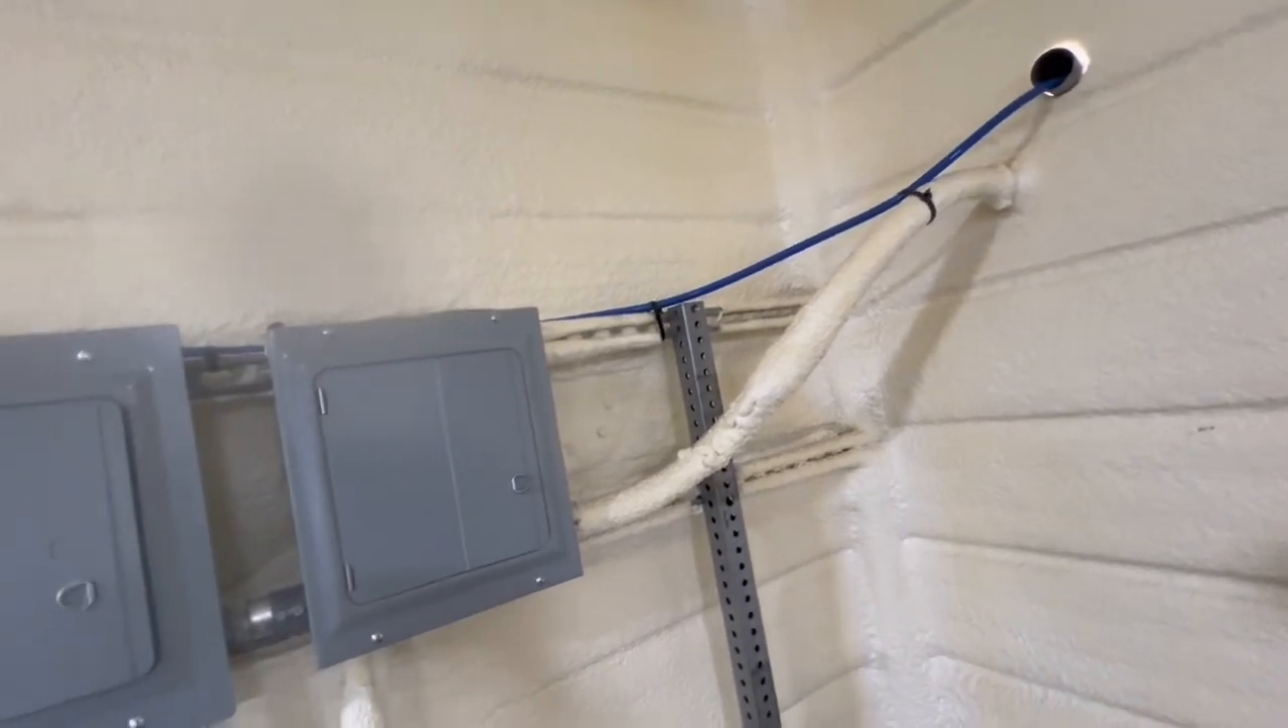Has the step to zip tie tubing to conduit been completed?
Yes.